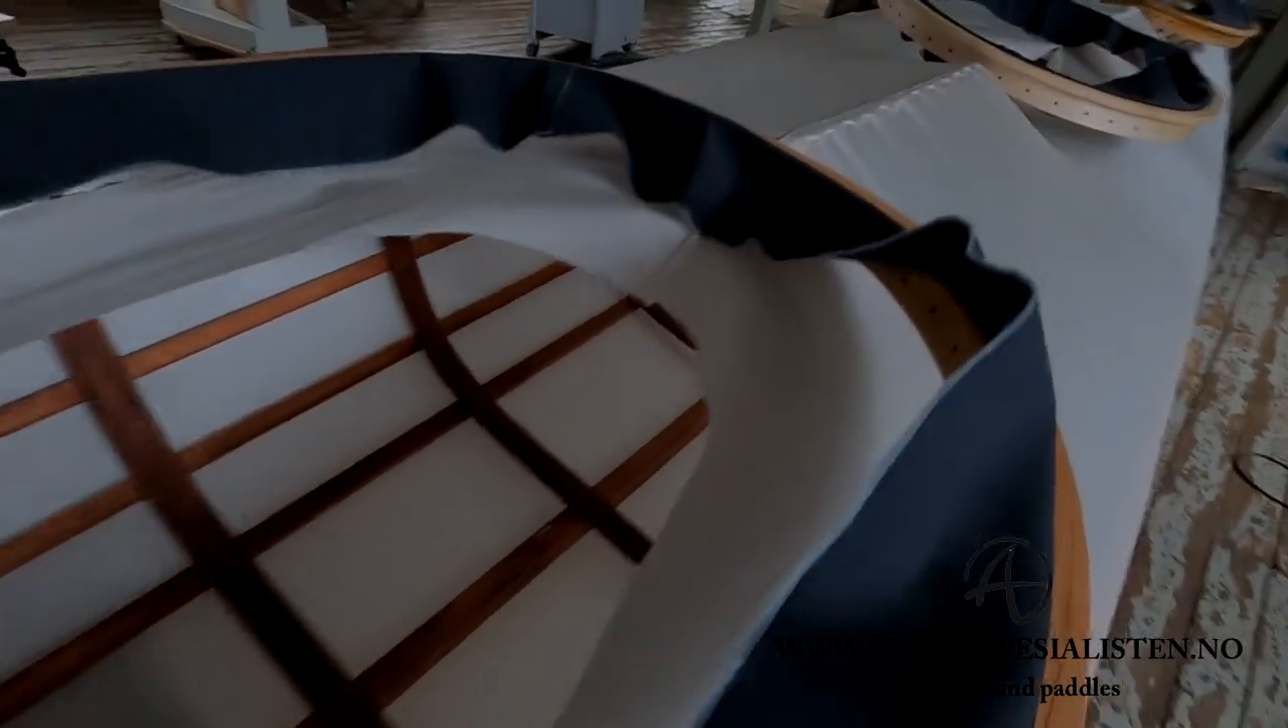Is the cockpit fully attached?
No.